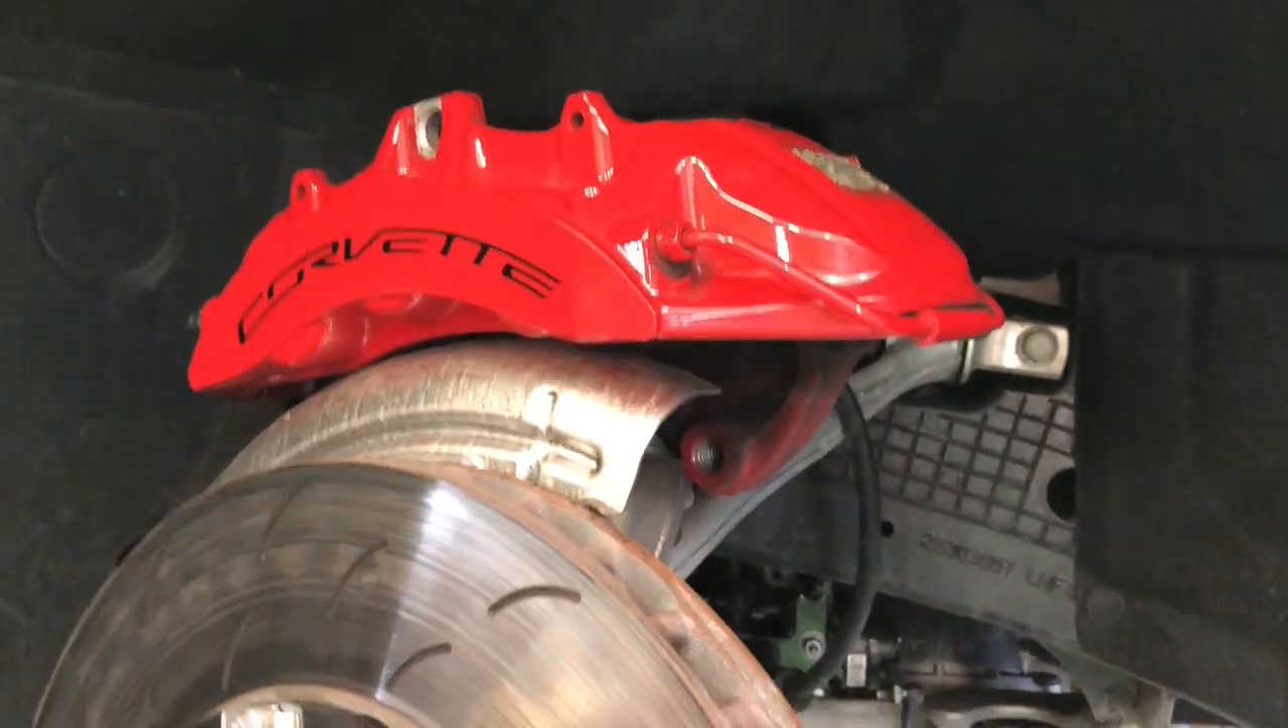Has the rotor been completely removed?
No.